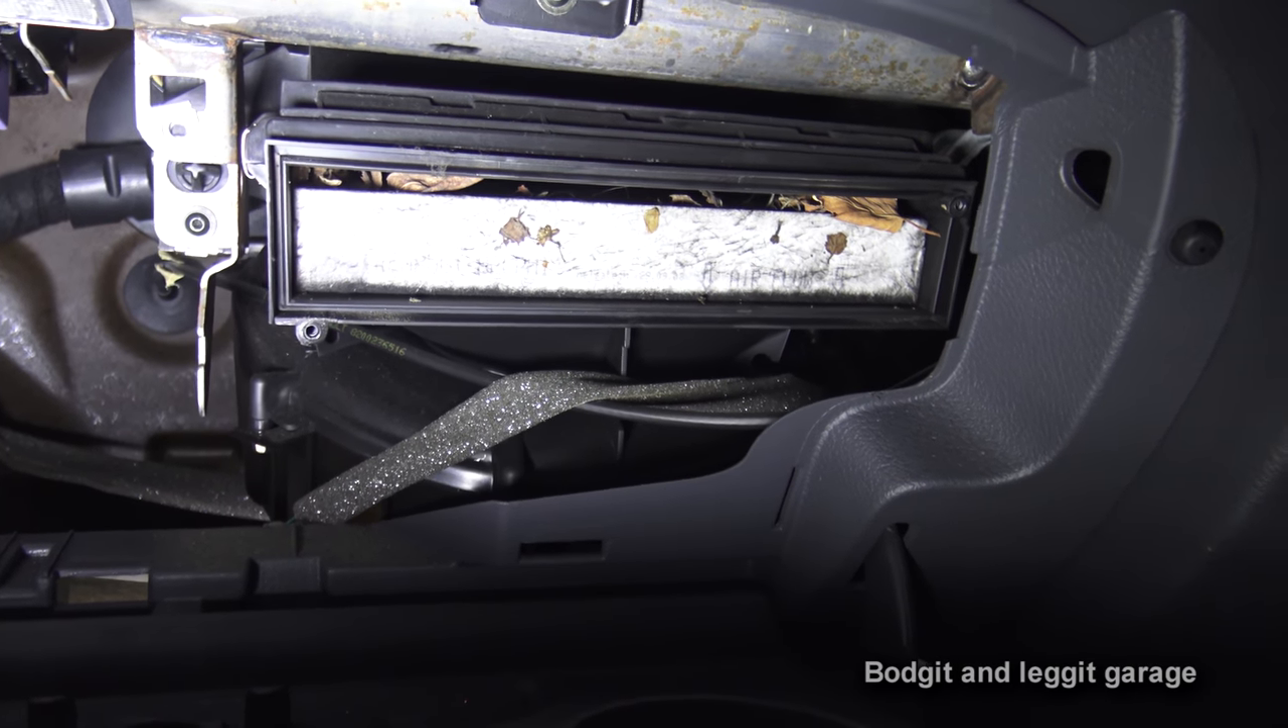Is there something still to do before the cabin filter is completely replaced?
Yes.